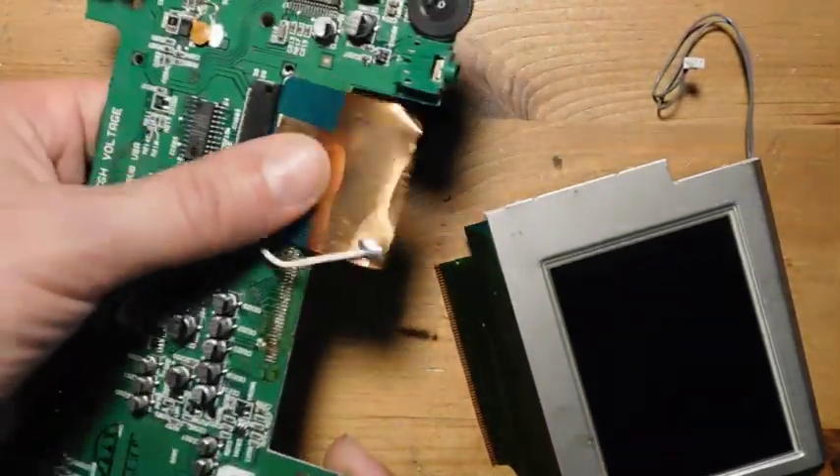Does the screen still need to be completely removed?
No.